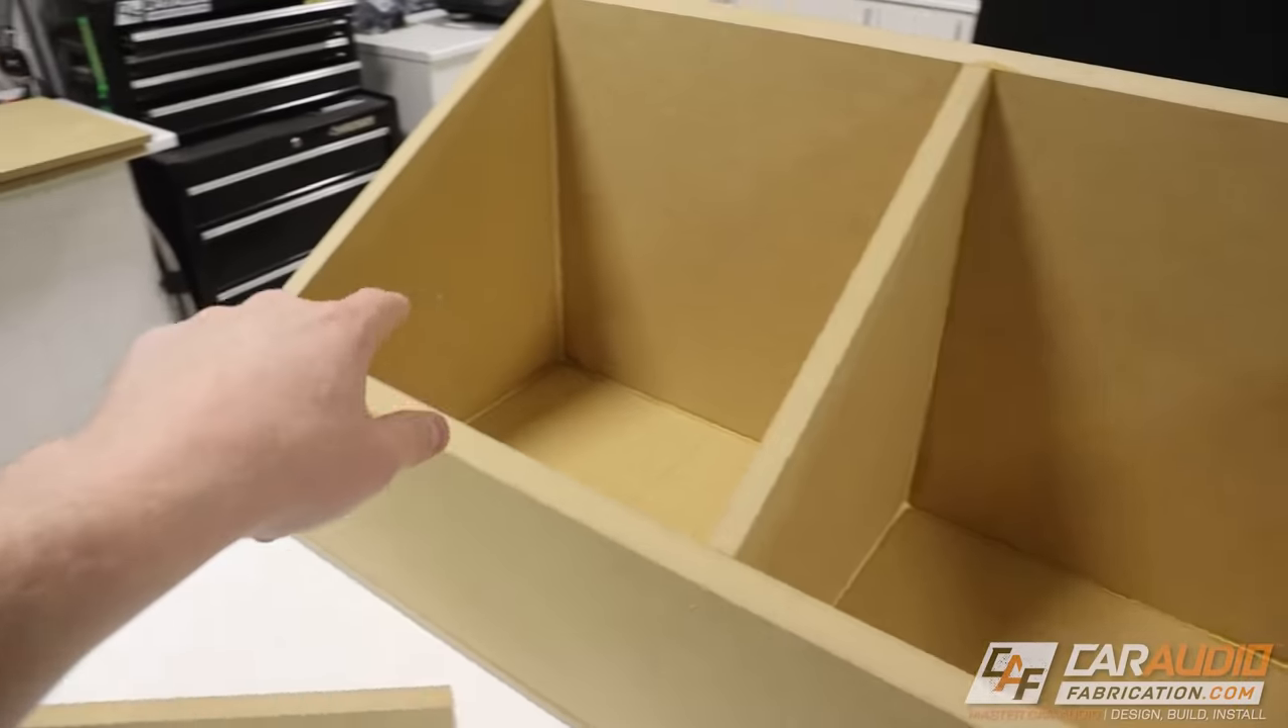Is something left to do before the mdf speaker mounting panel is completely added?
Yes.